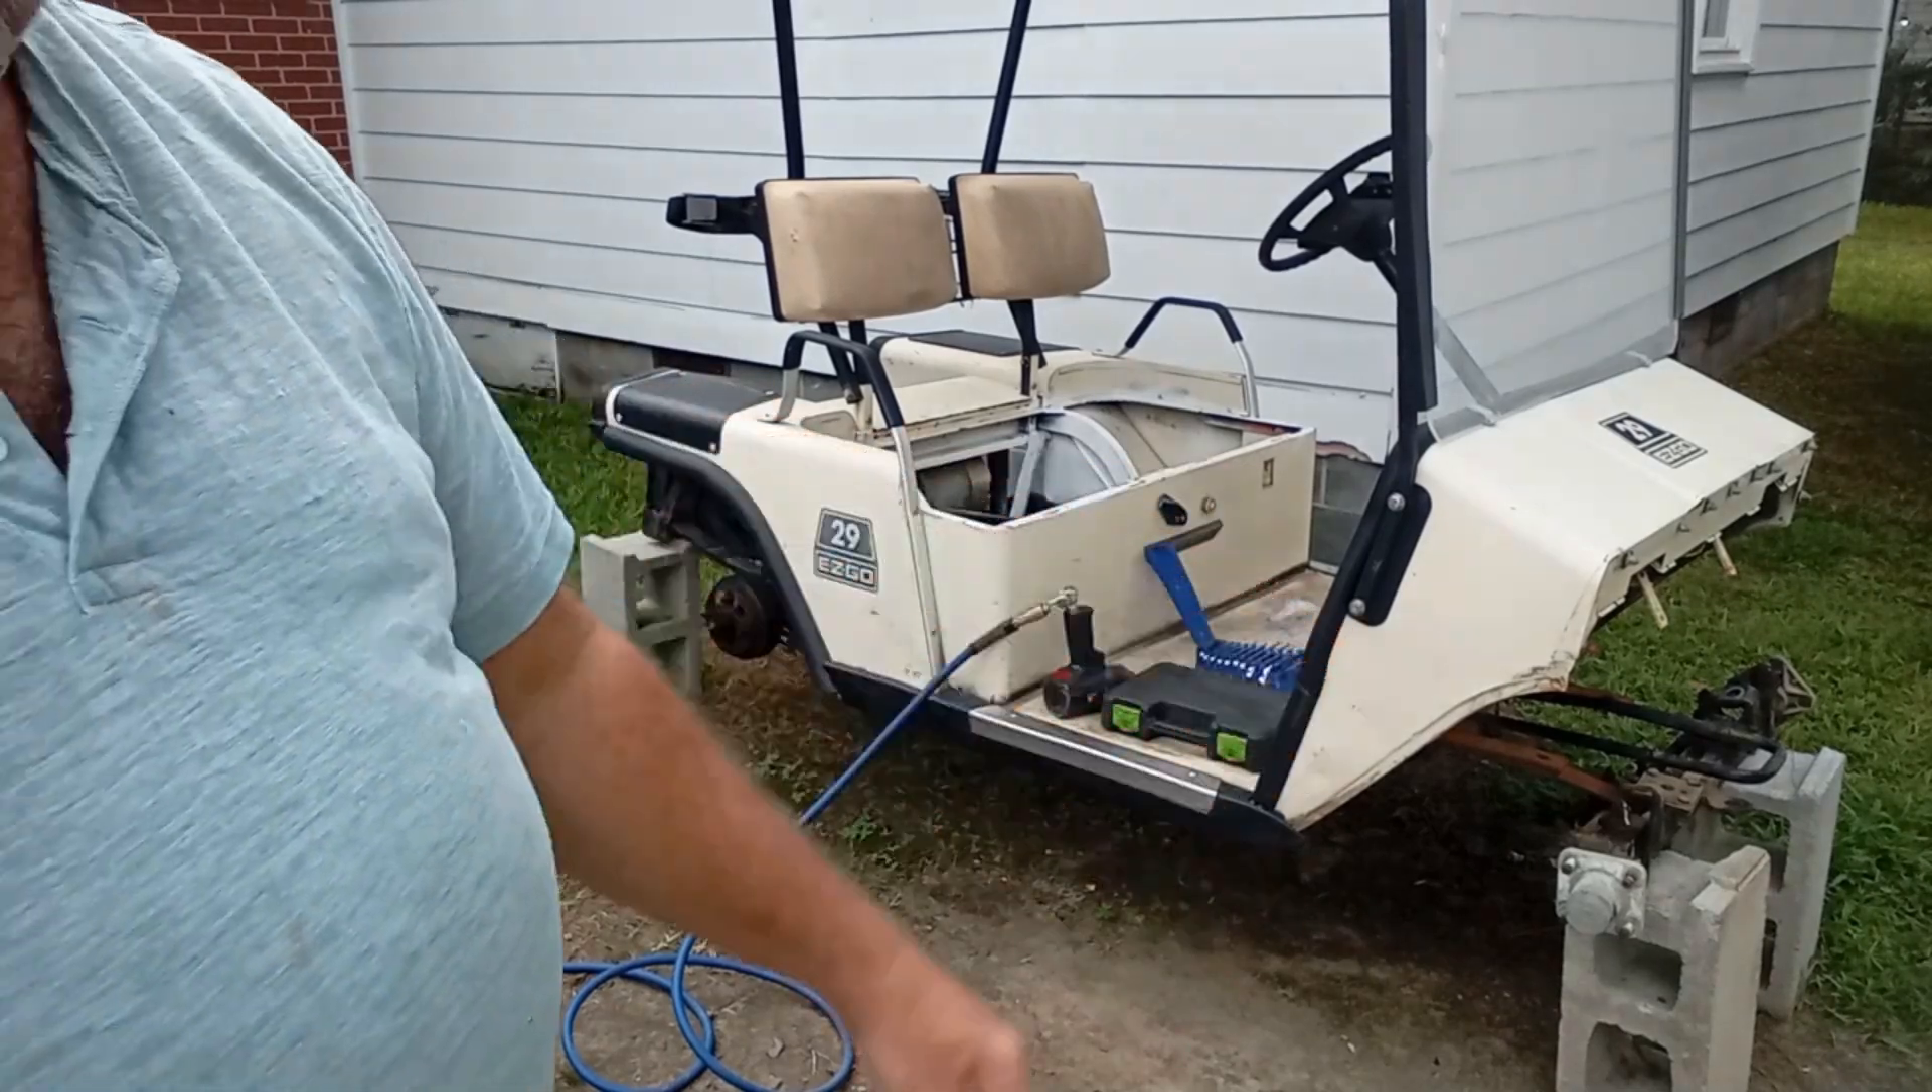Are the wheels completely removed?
Yes.